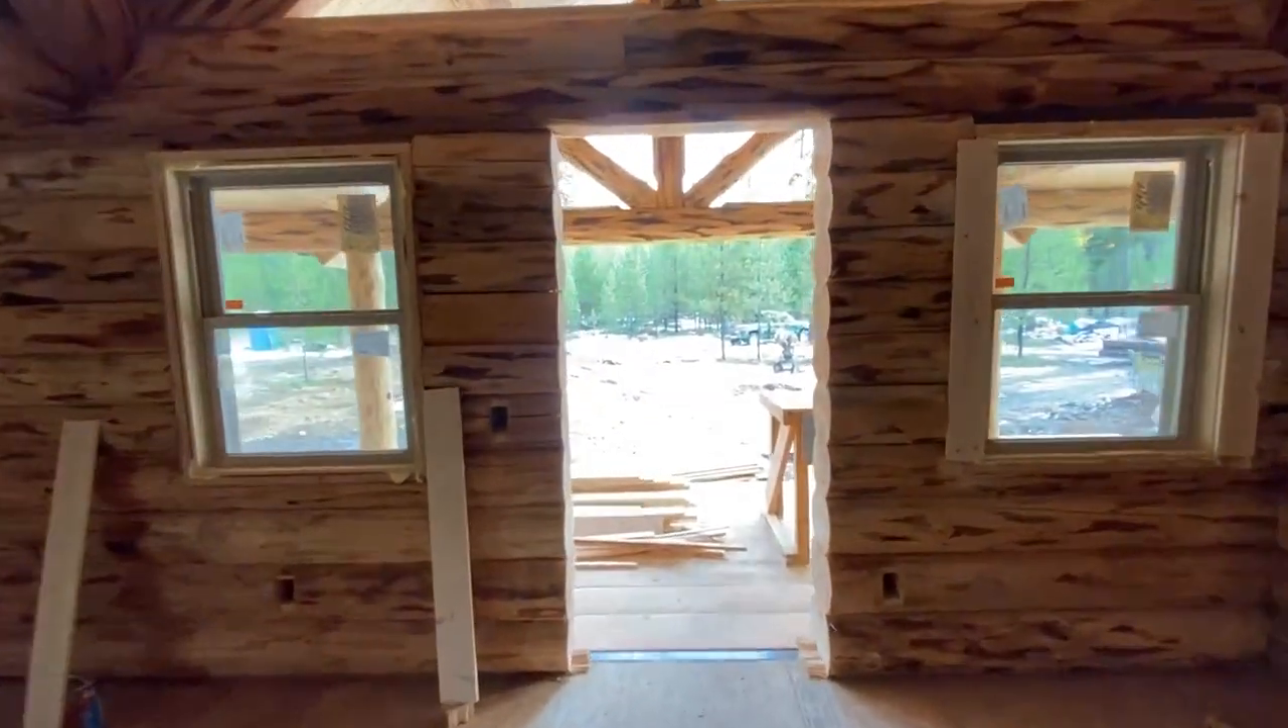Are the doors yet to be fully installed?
Yes.